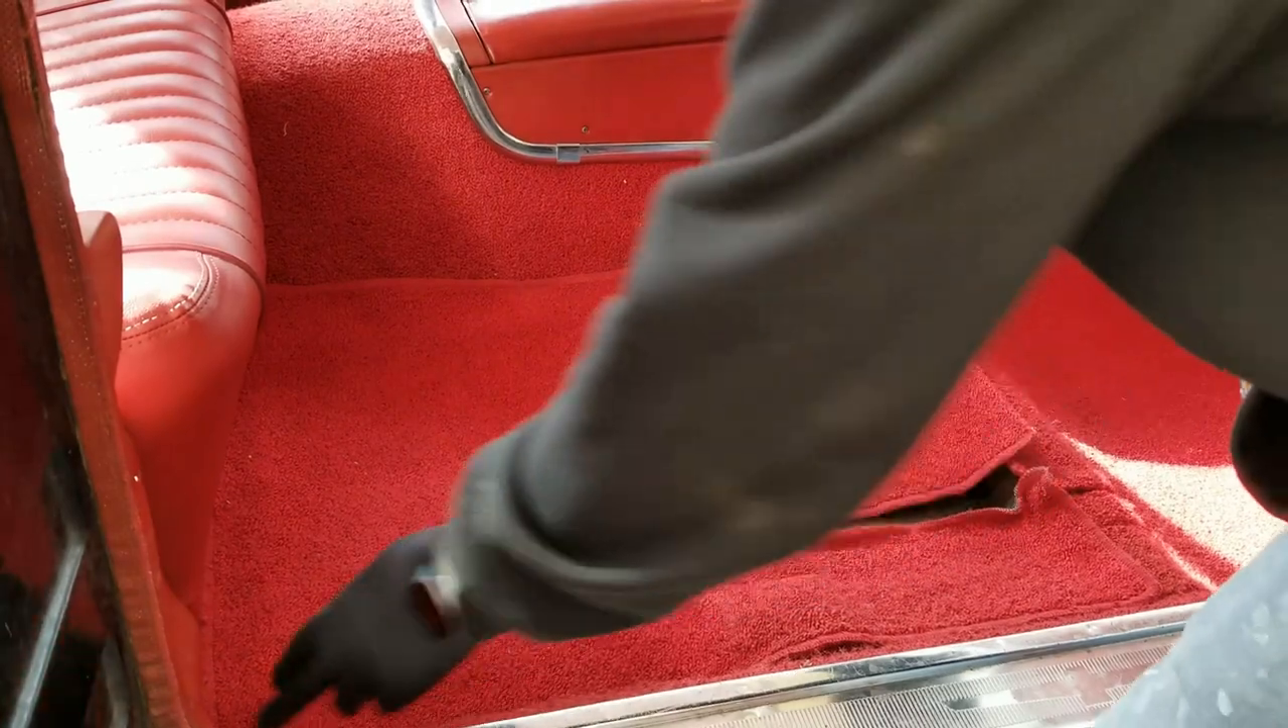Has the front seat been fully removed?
Yes.